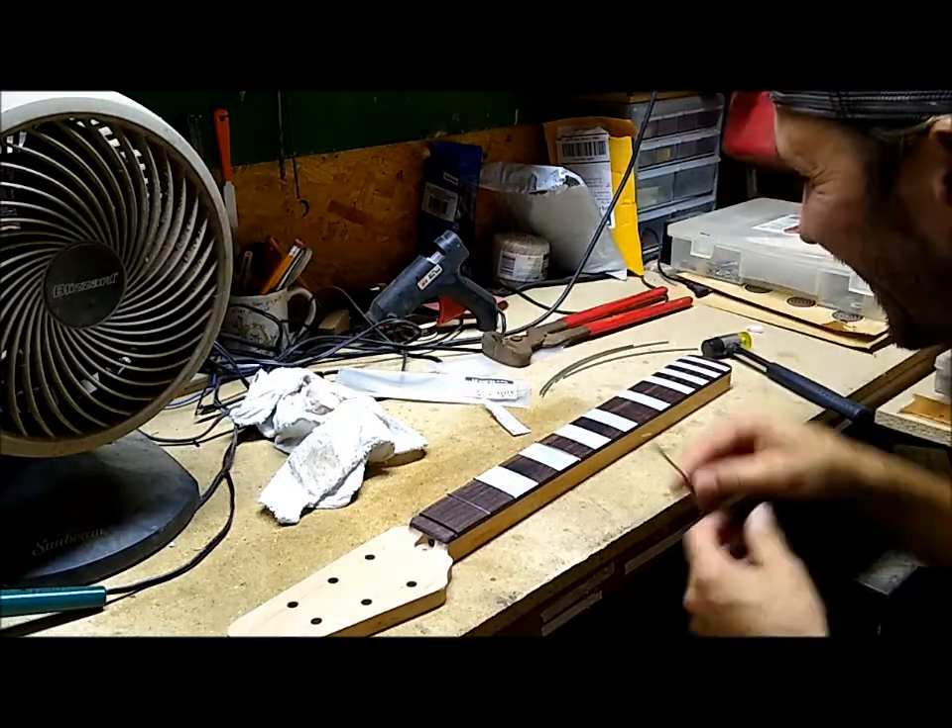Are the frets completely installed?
No.